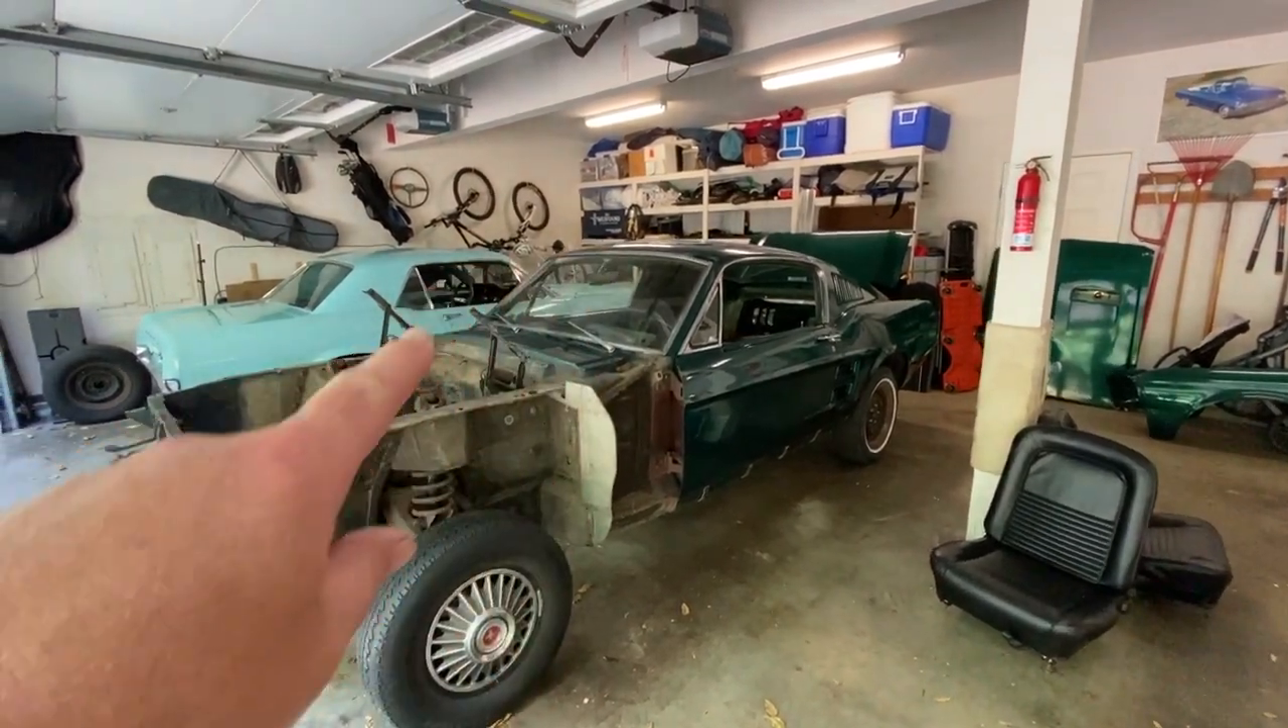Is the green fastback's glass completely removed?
No.